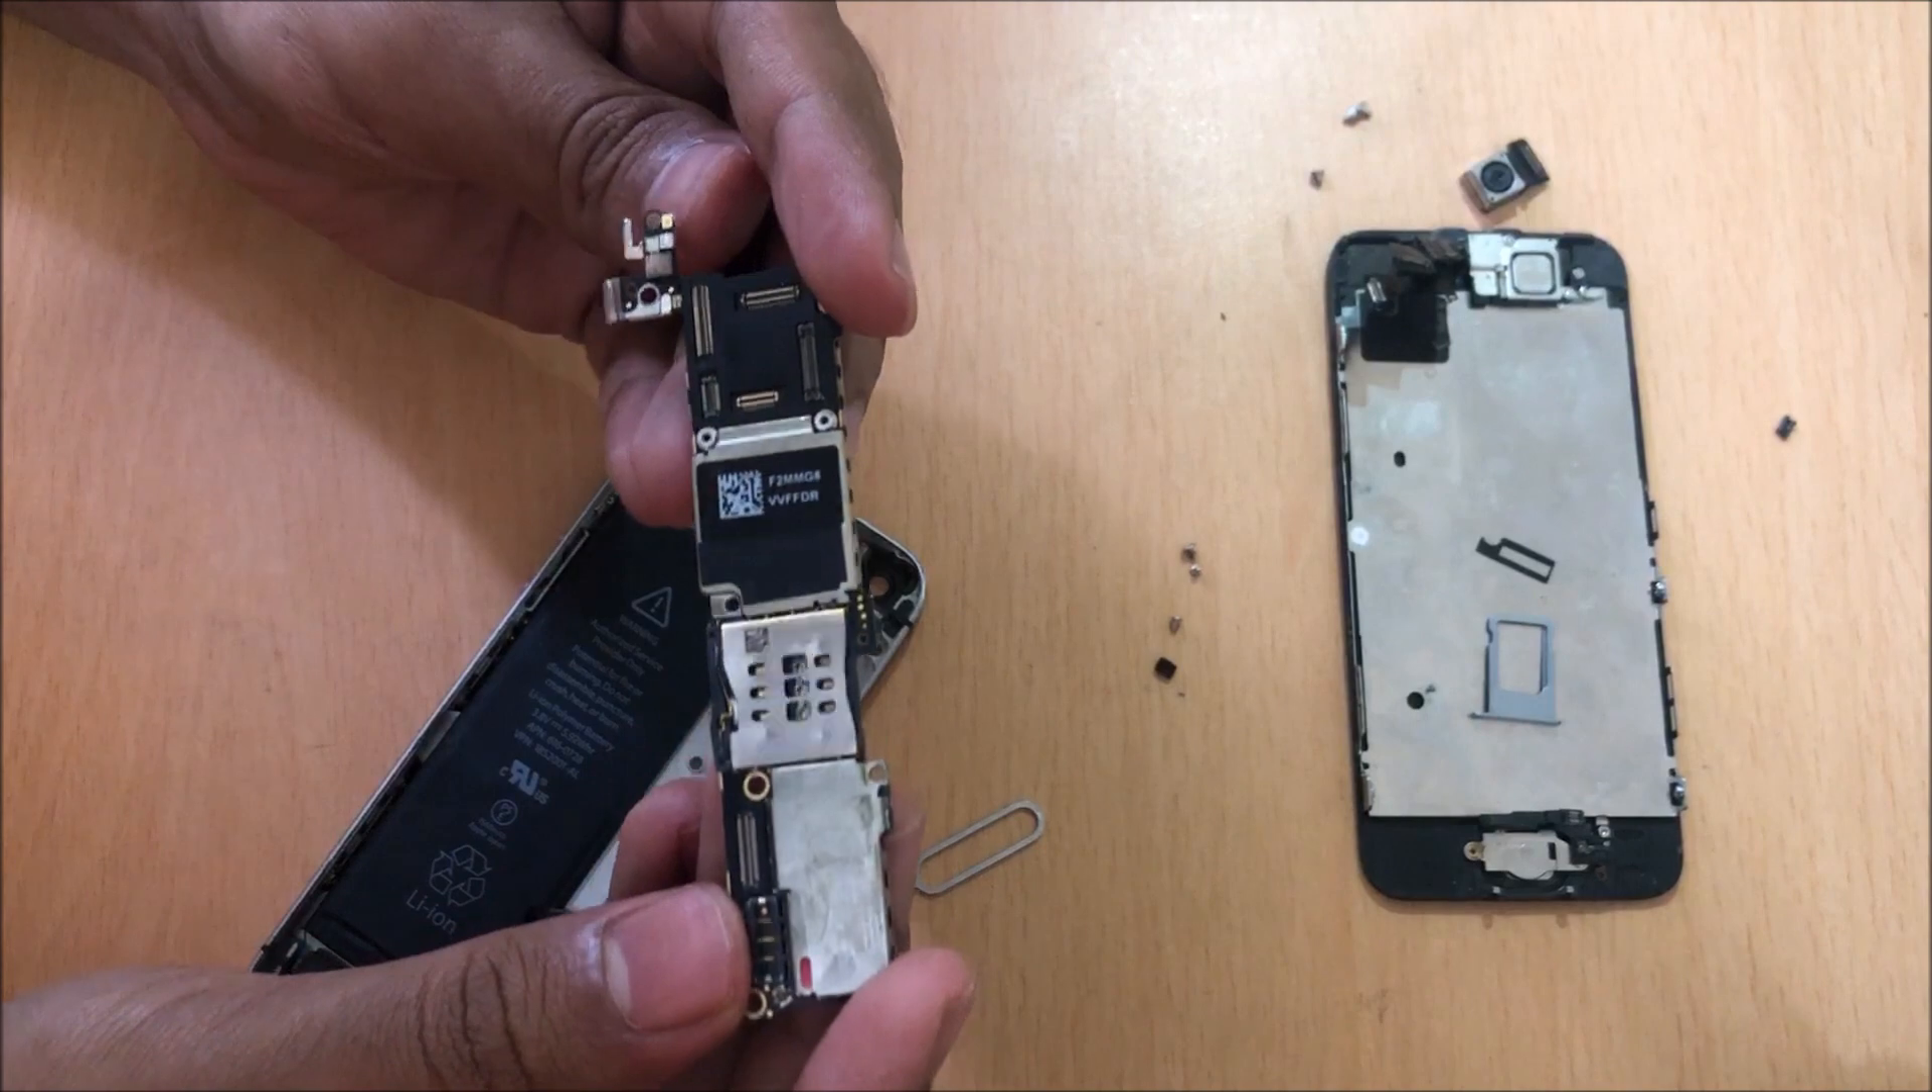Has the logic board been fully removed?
Yes.